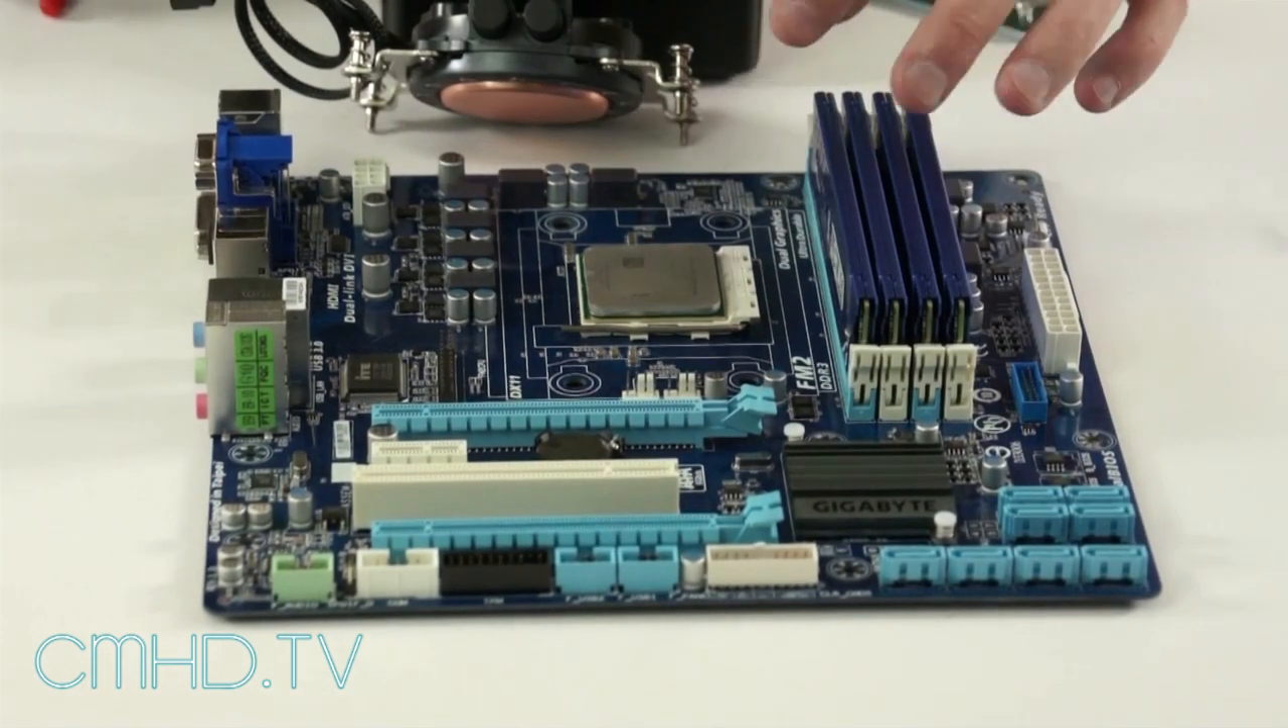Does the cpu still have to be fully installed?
No.